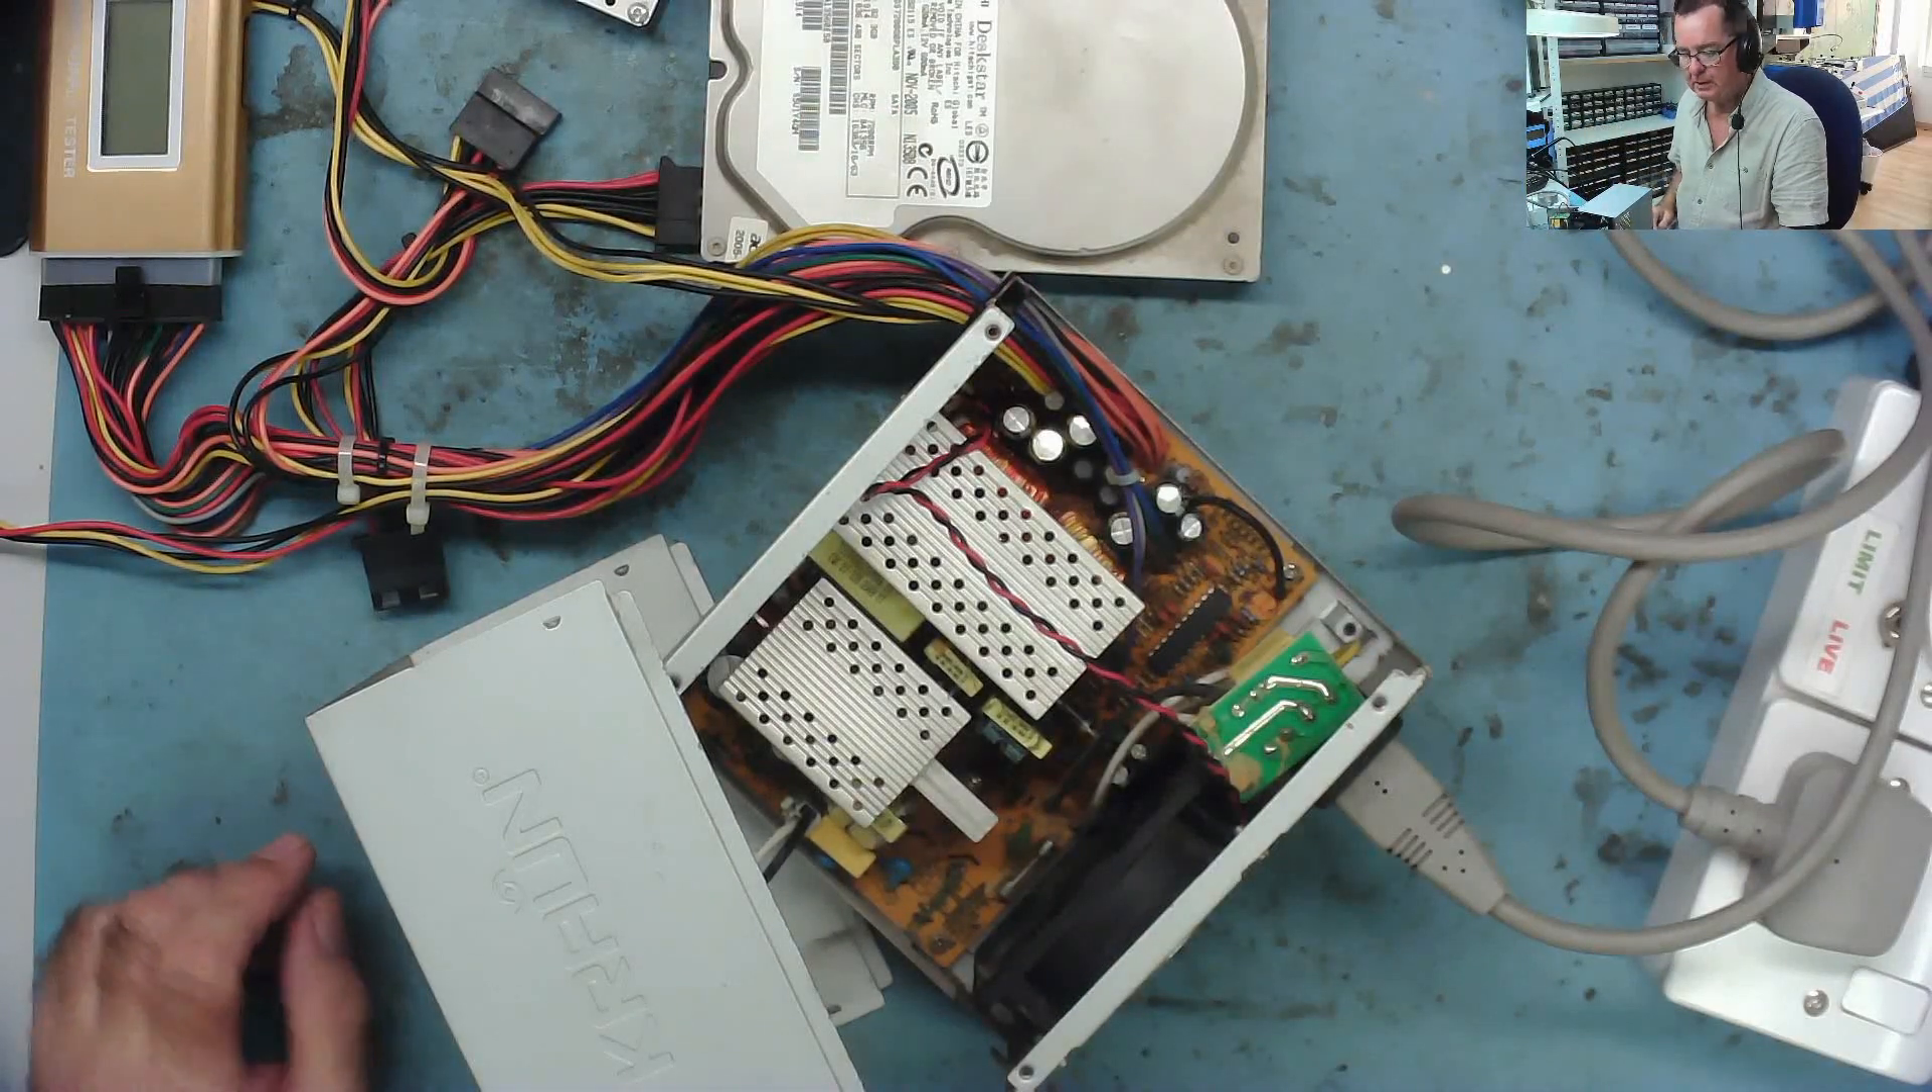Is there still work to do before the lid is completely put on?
Yes.